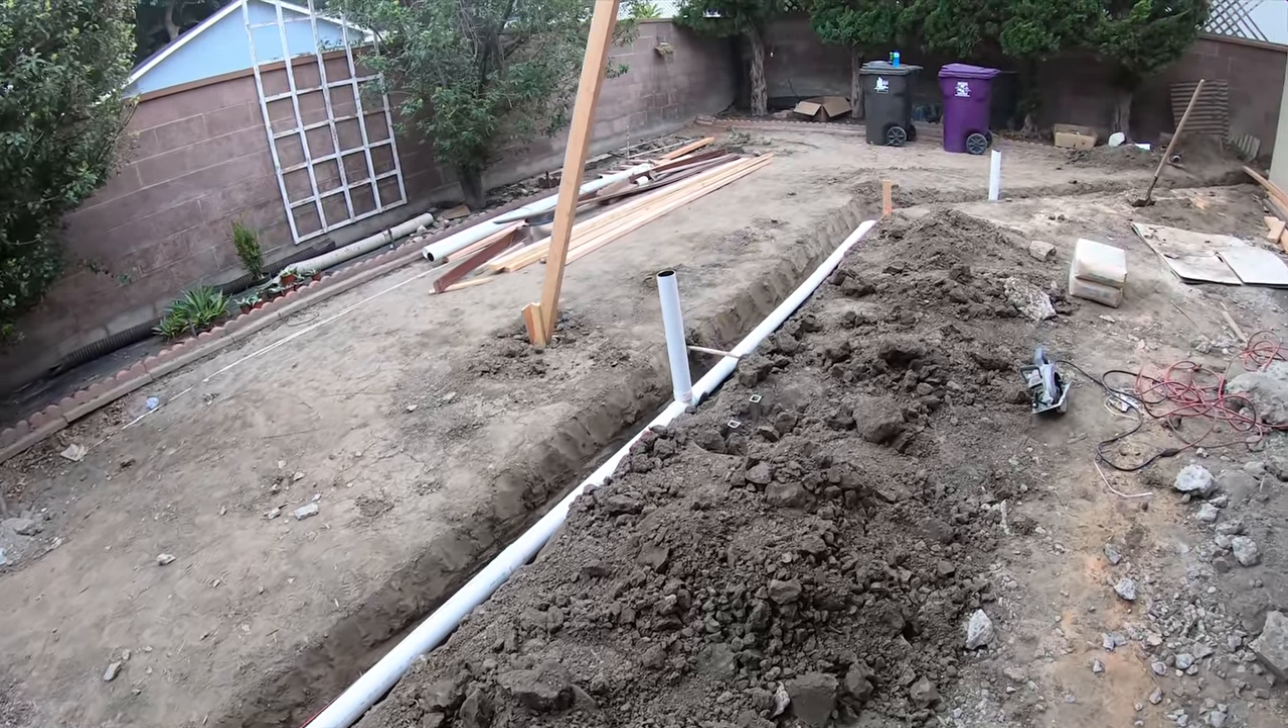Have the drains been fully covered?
No.